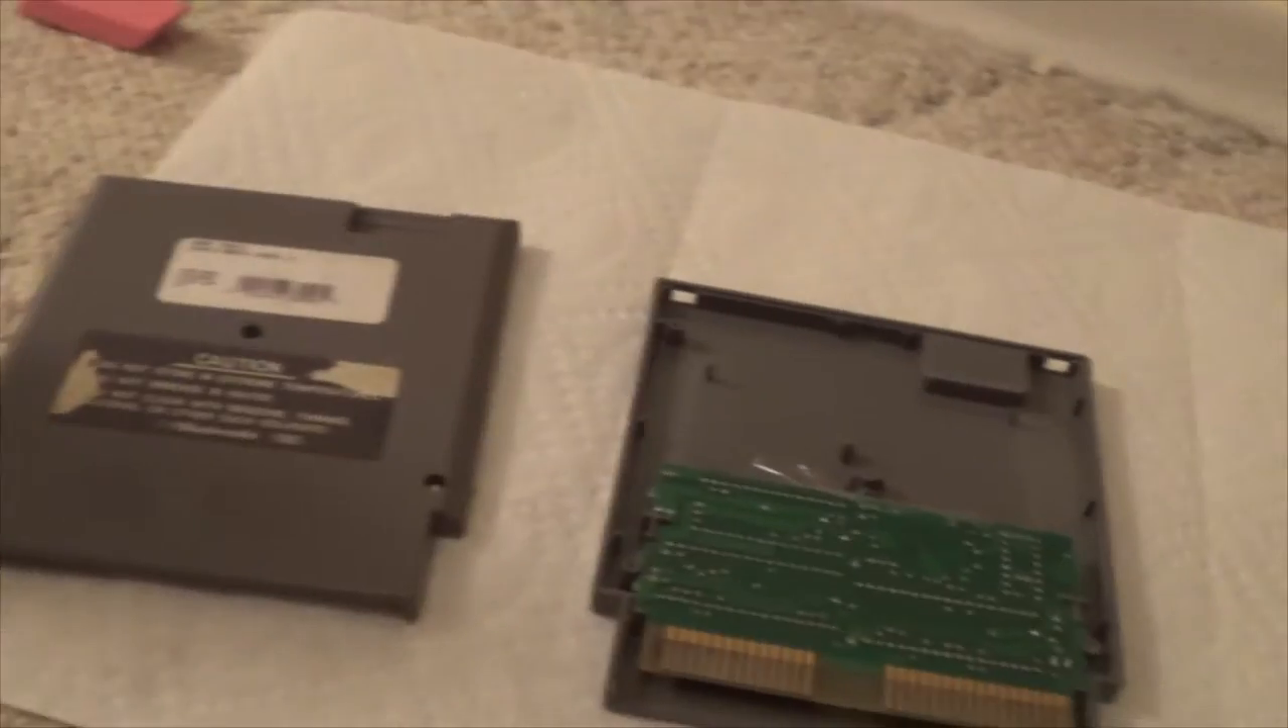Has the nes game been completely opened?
Yes.